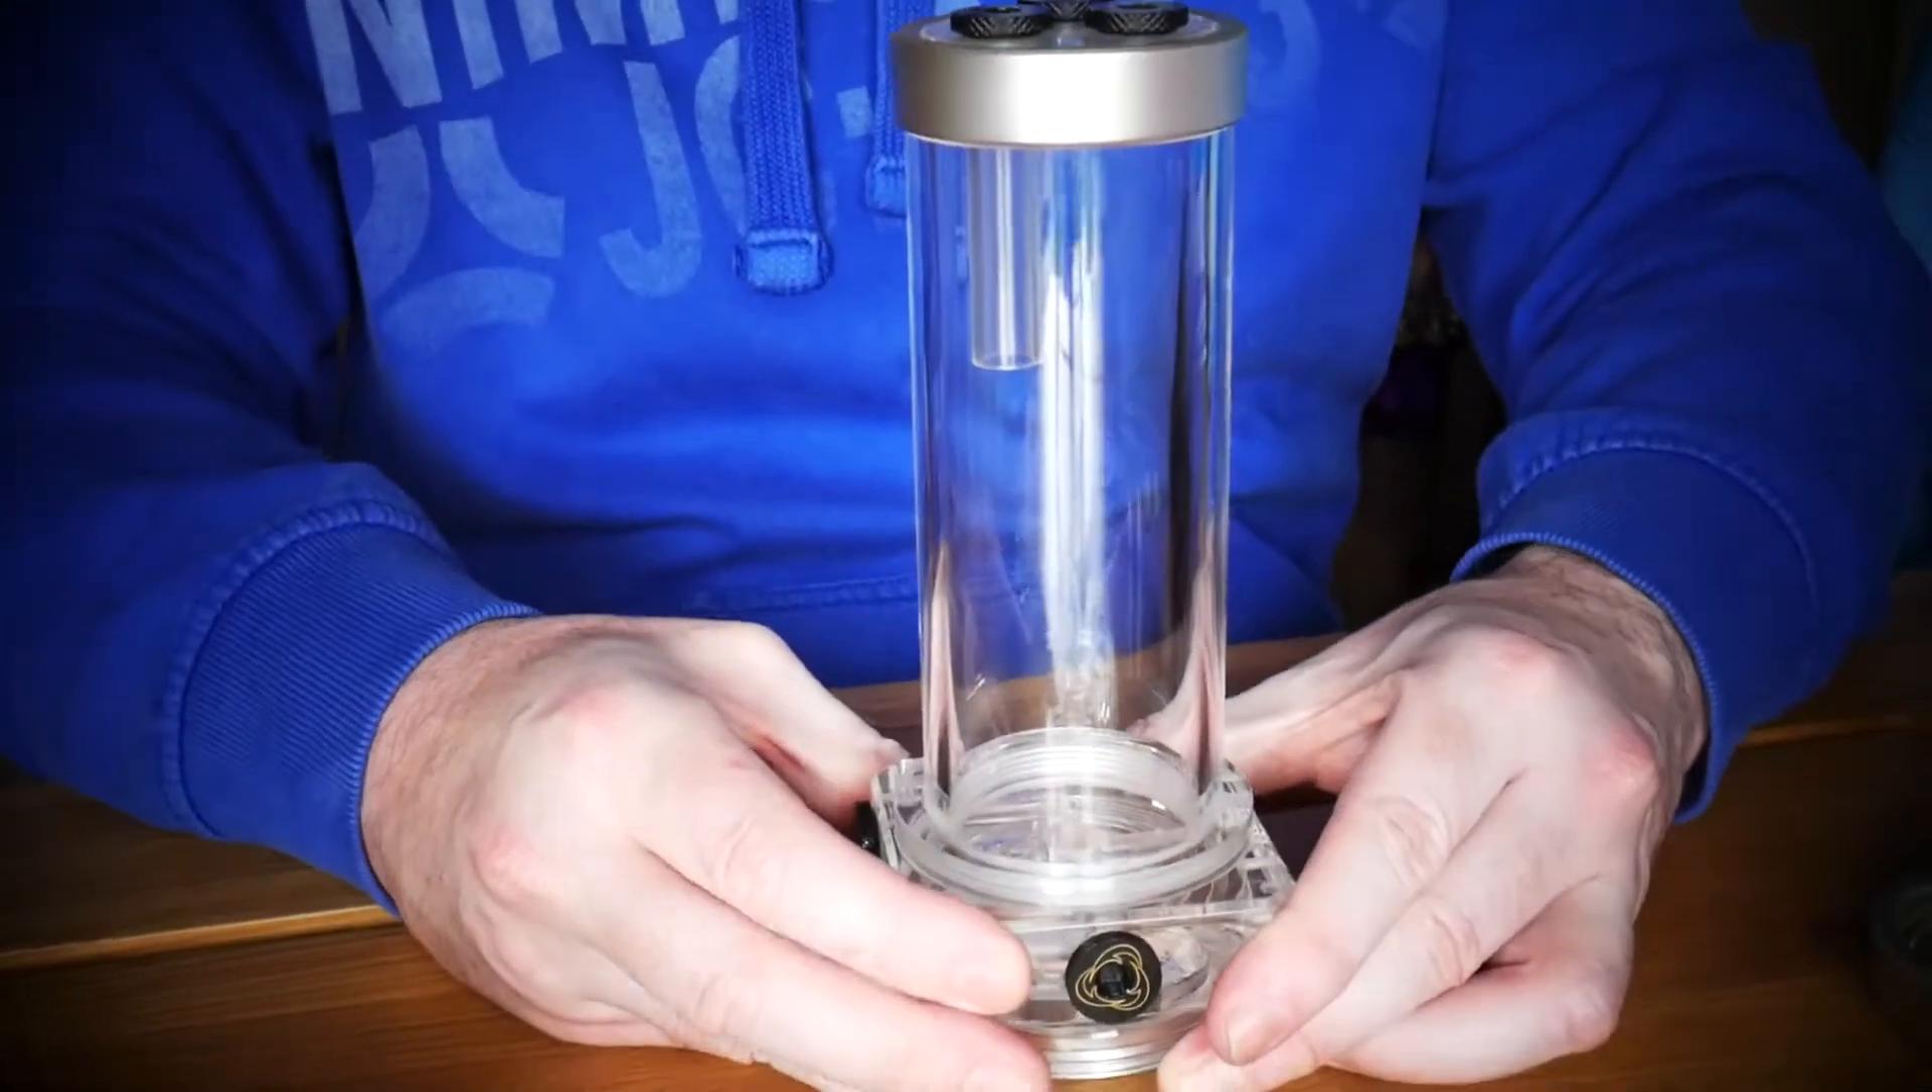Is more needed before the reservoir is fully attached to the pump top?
No.